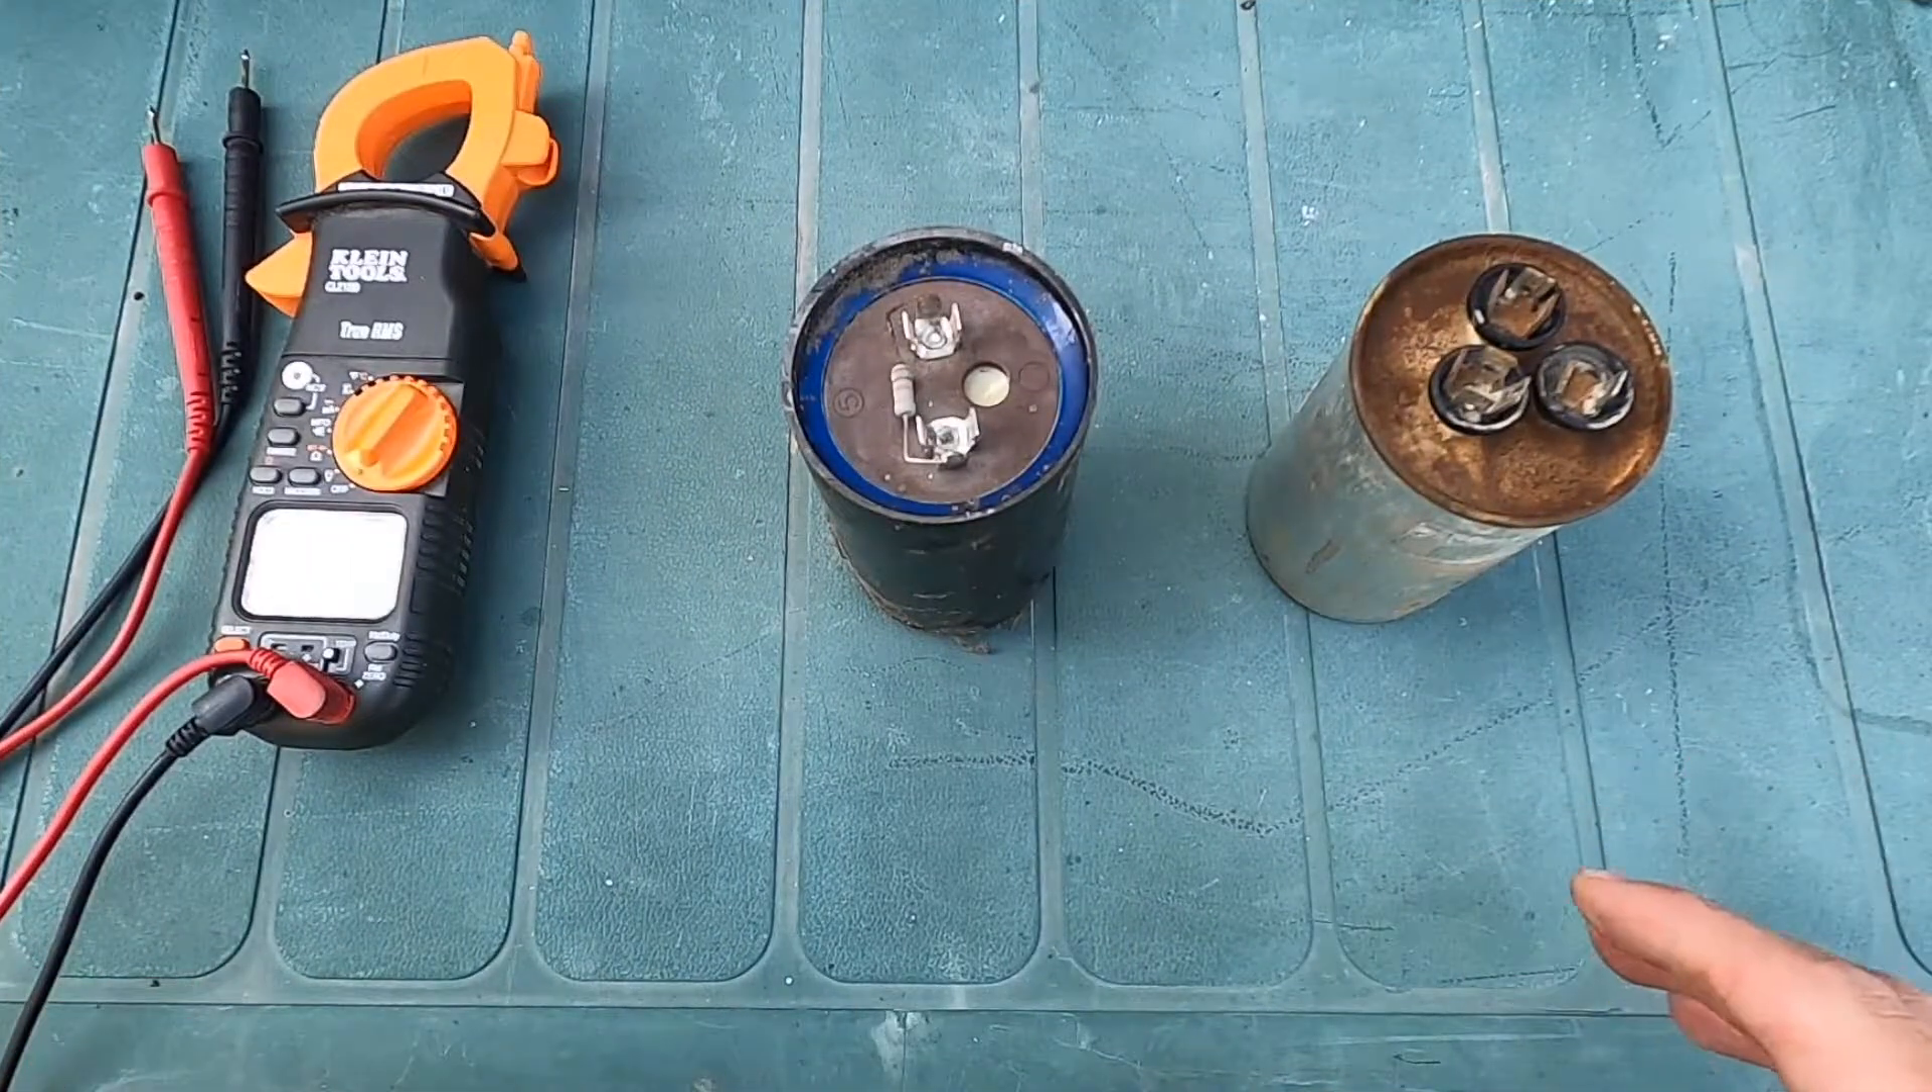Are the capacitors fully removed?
Yes.